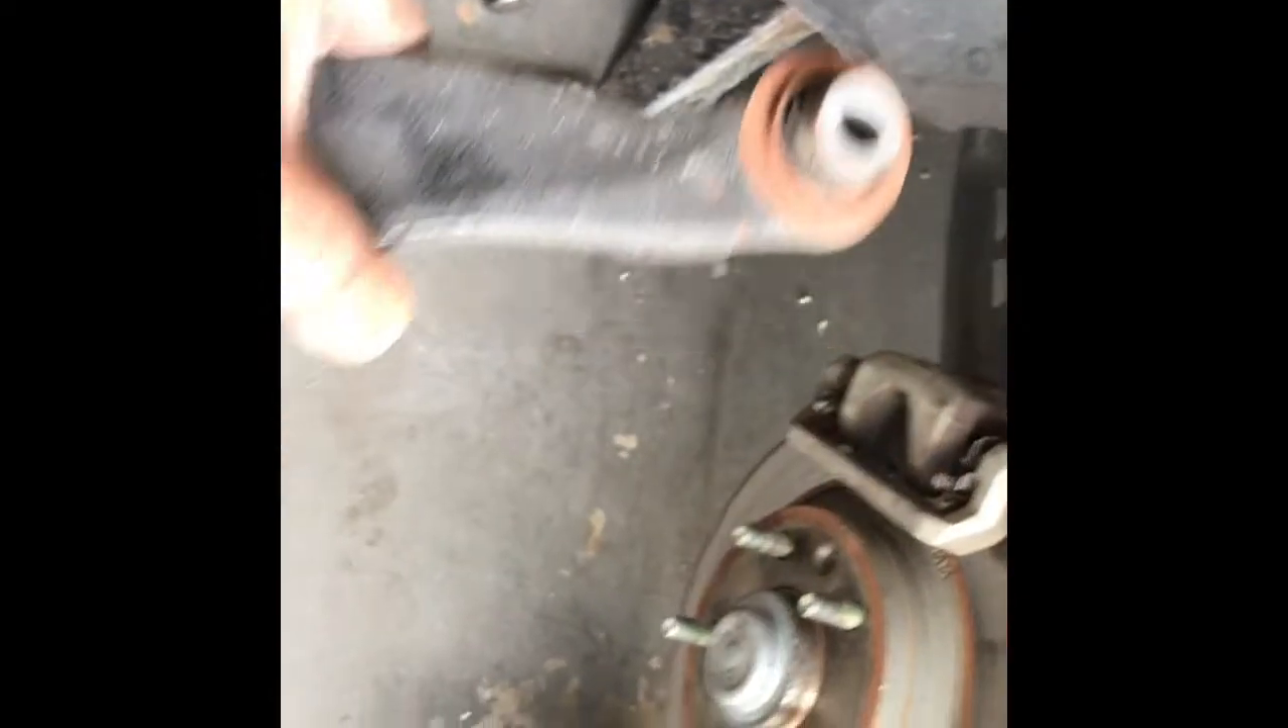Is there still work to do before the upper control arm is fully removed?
No.